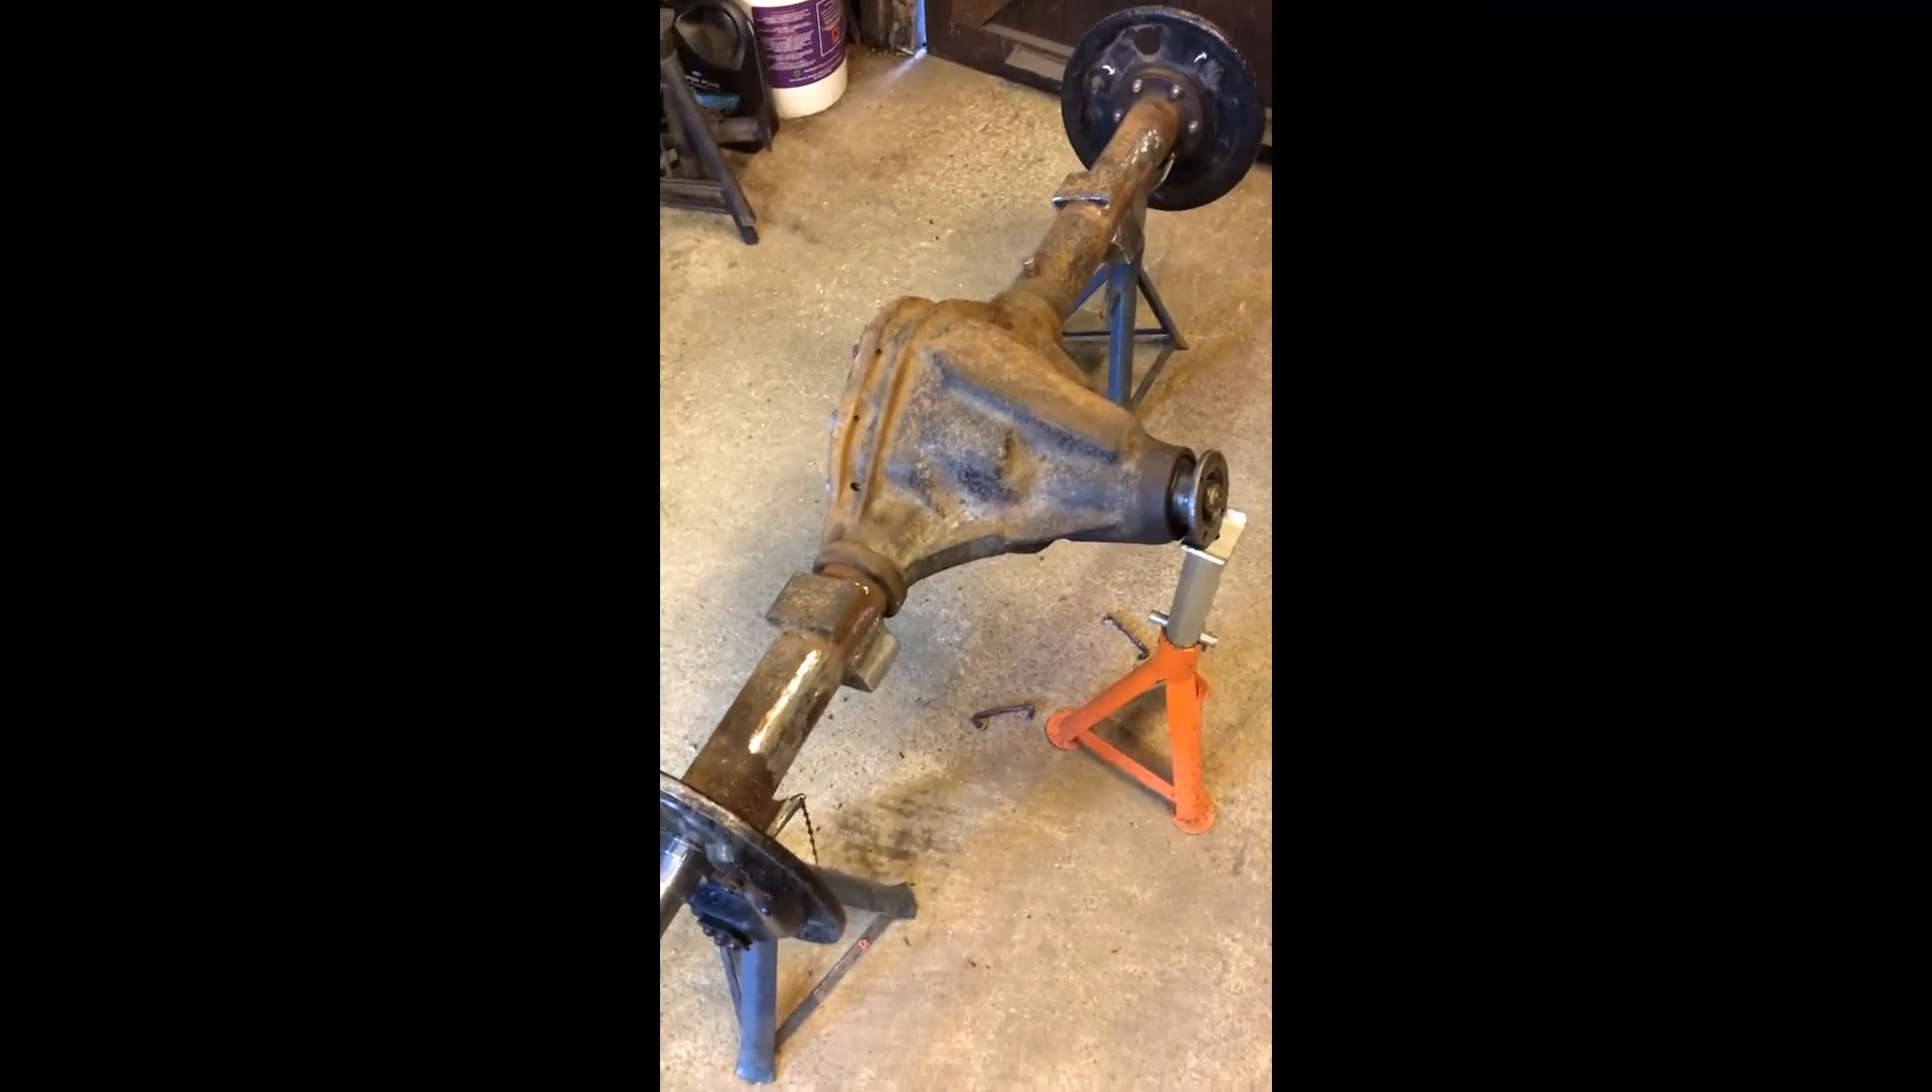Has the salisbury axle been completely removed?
Yes.